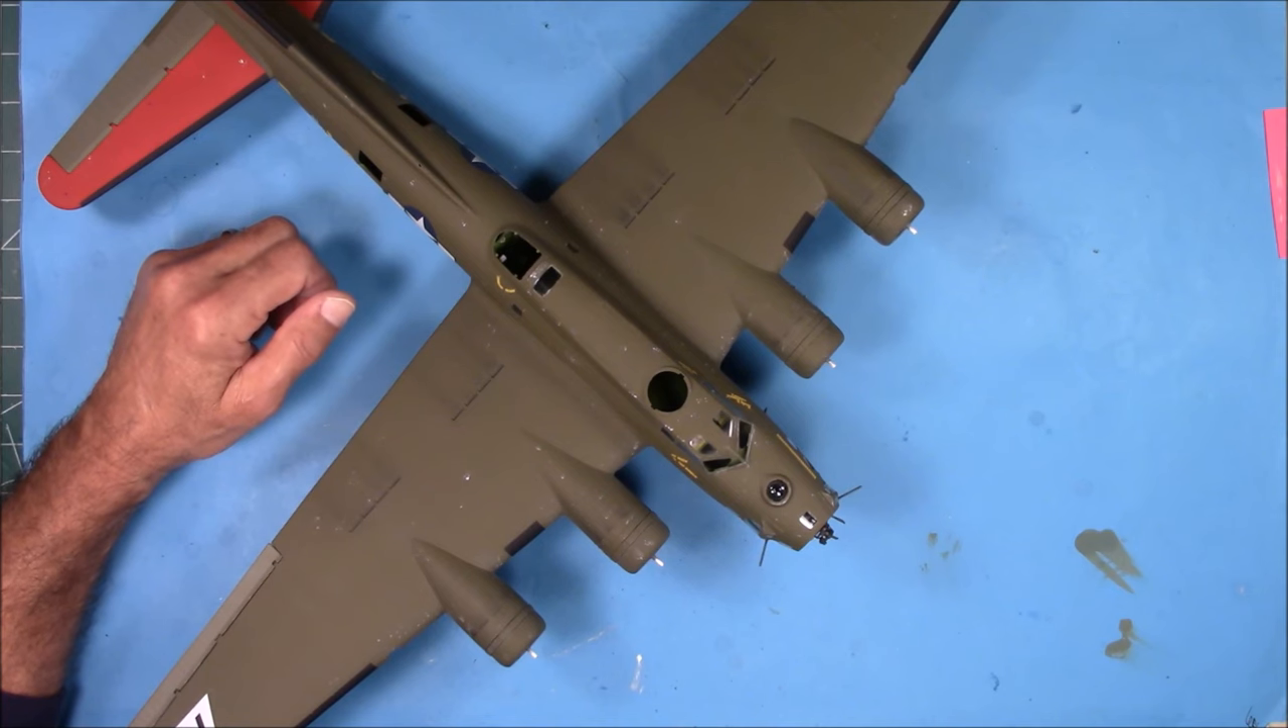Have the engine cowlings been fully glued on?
Yes.